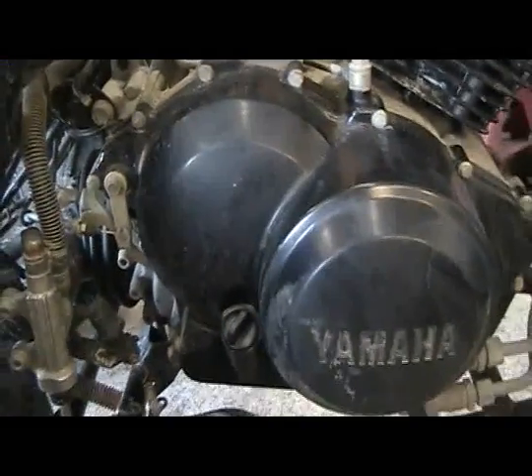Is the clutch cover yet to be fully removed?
Yes.